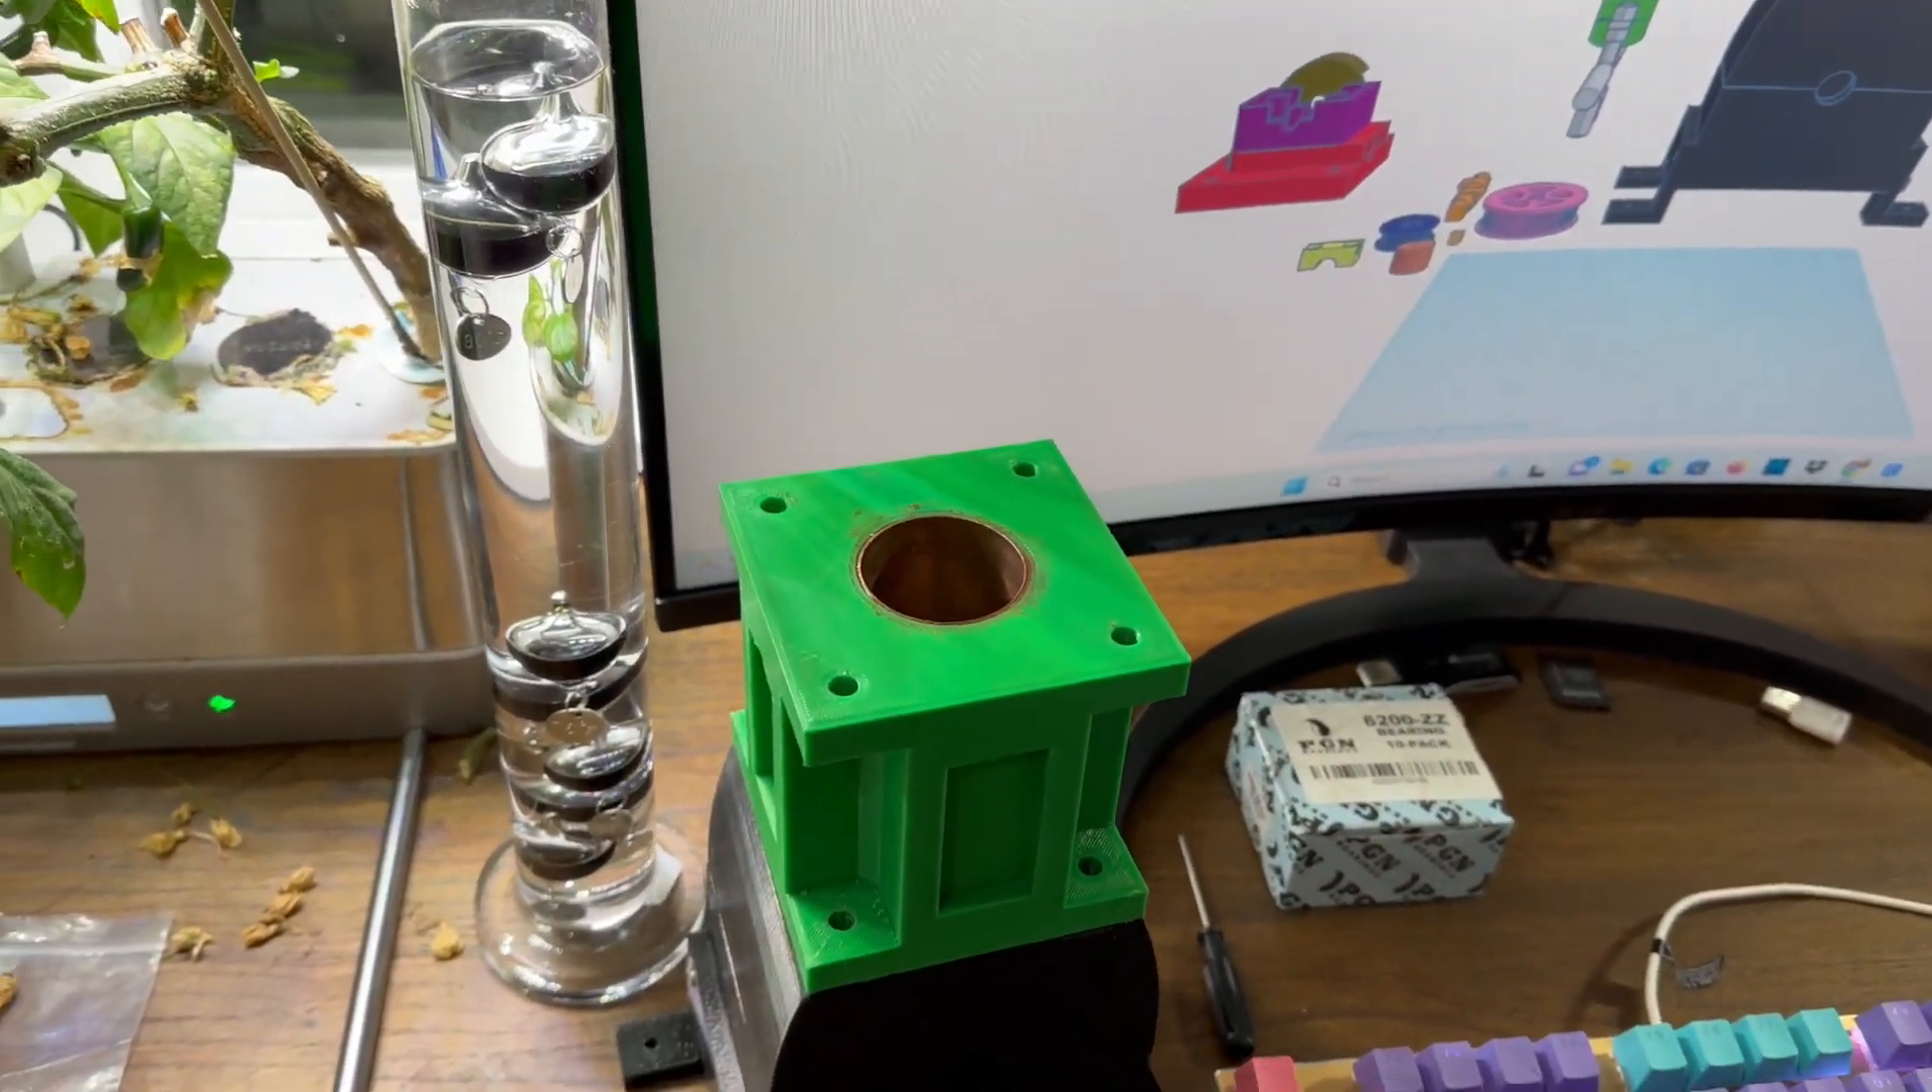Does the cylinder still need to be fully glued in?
No.